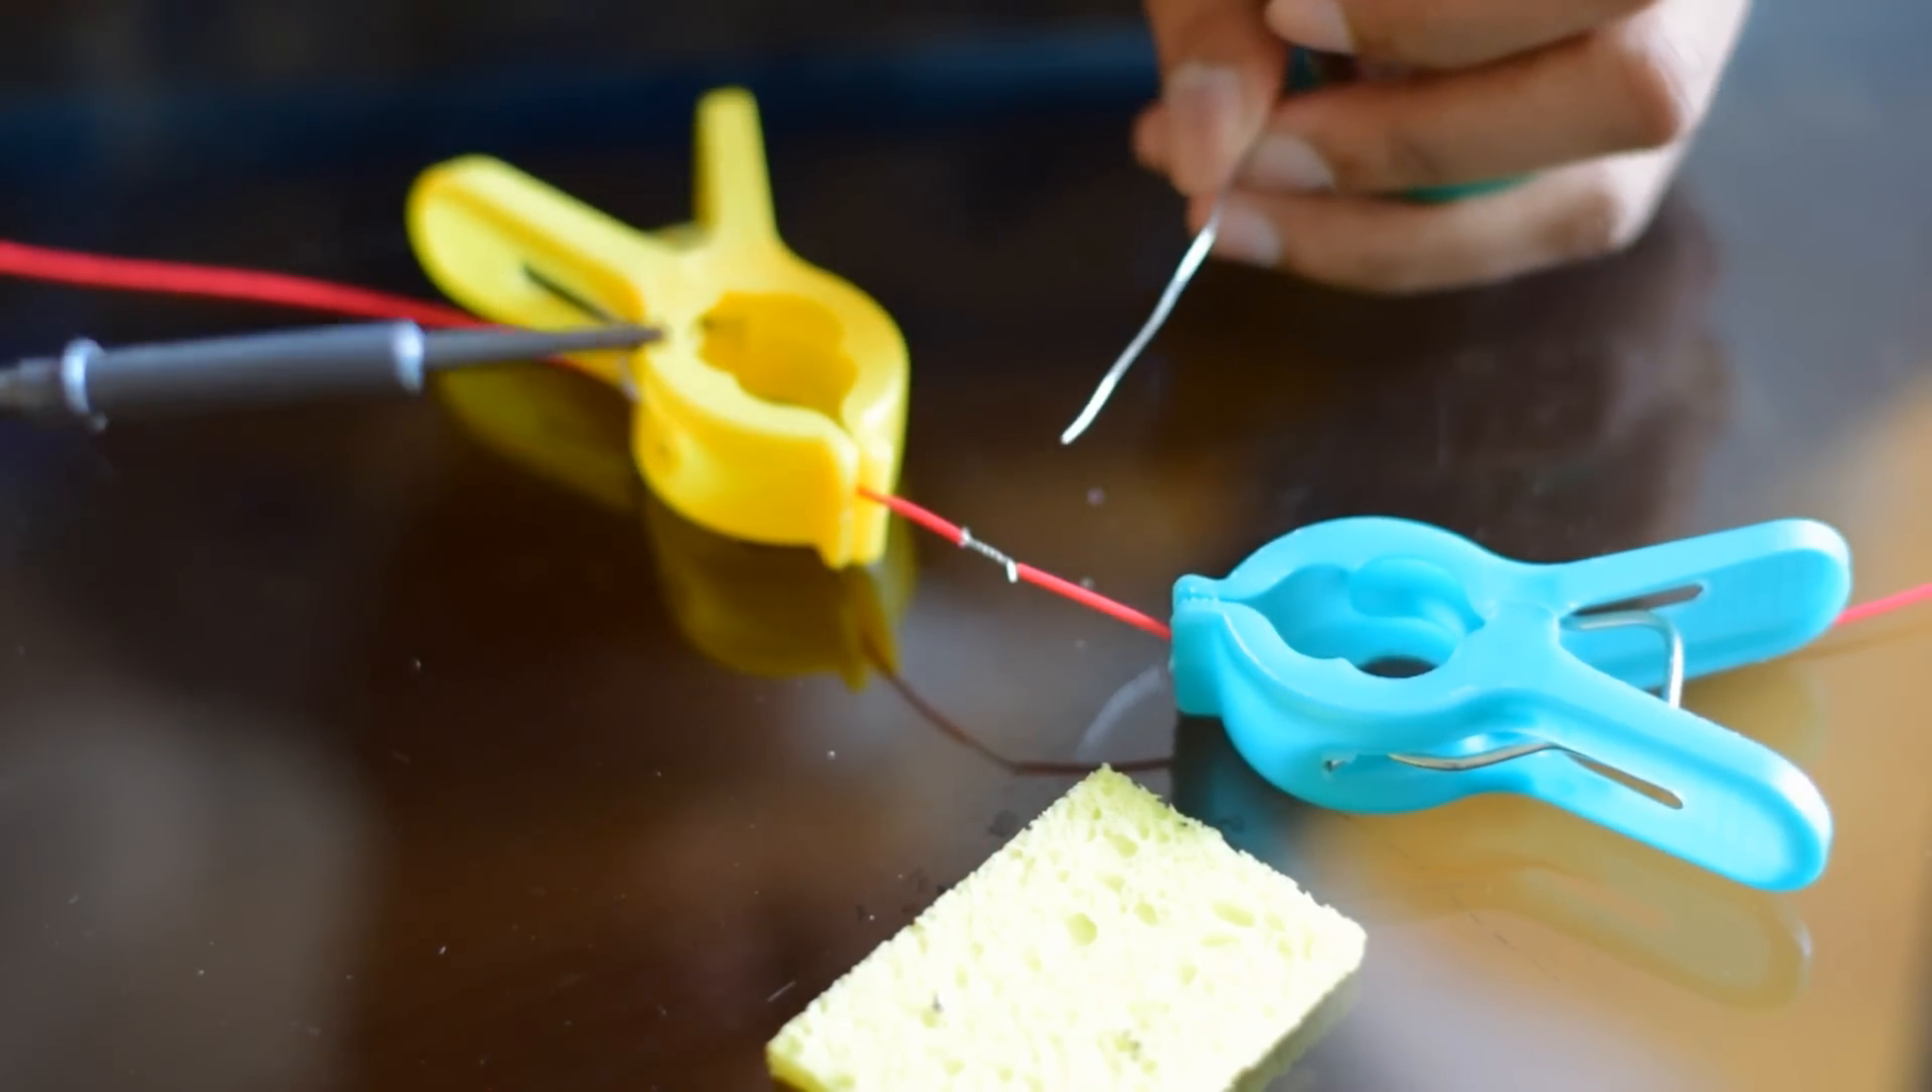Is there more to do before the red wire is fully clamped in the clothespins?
No.